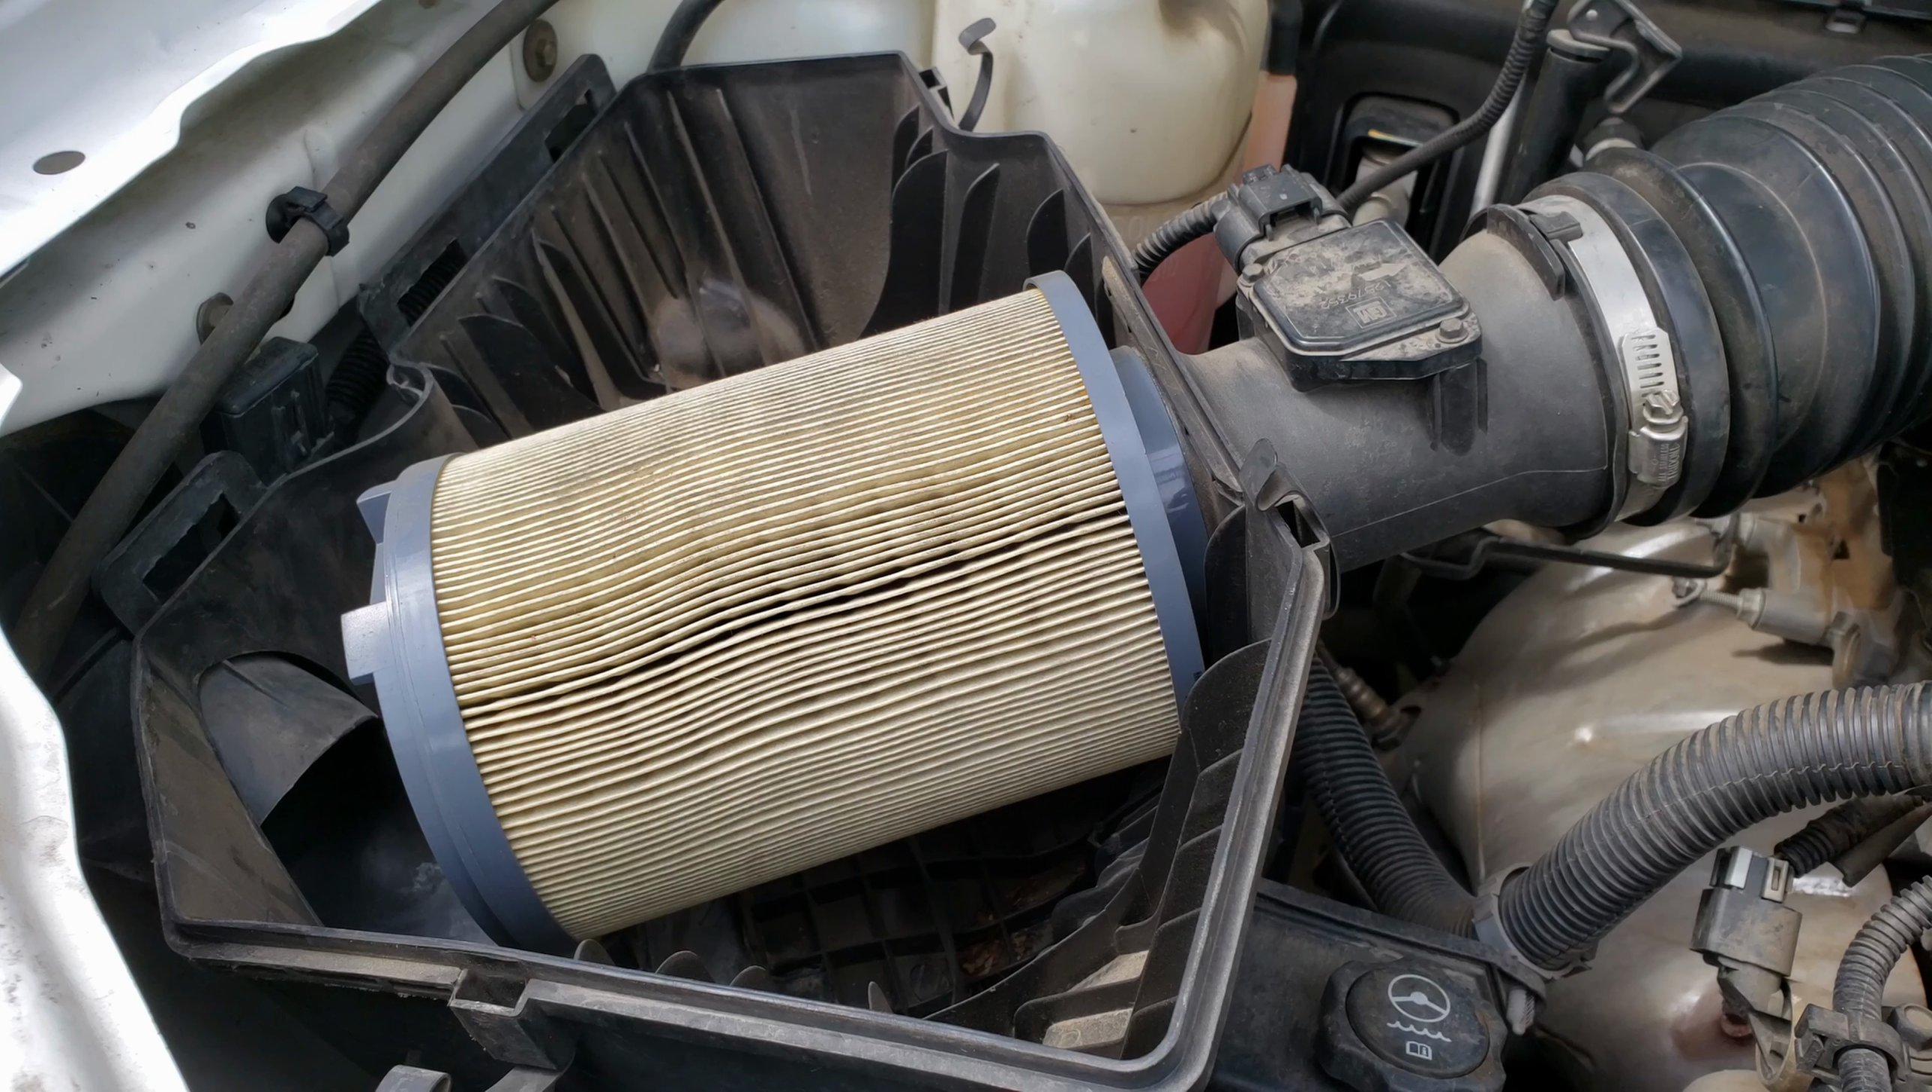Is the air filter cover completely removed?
Yes.